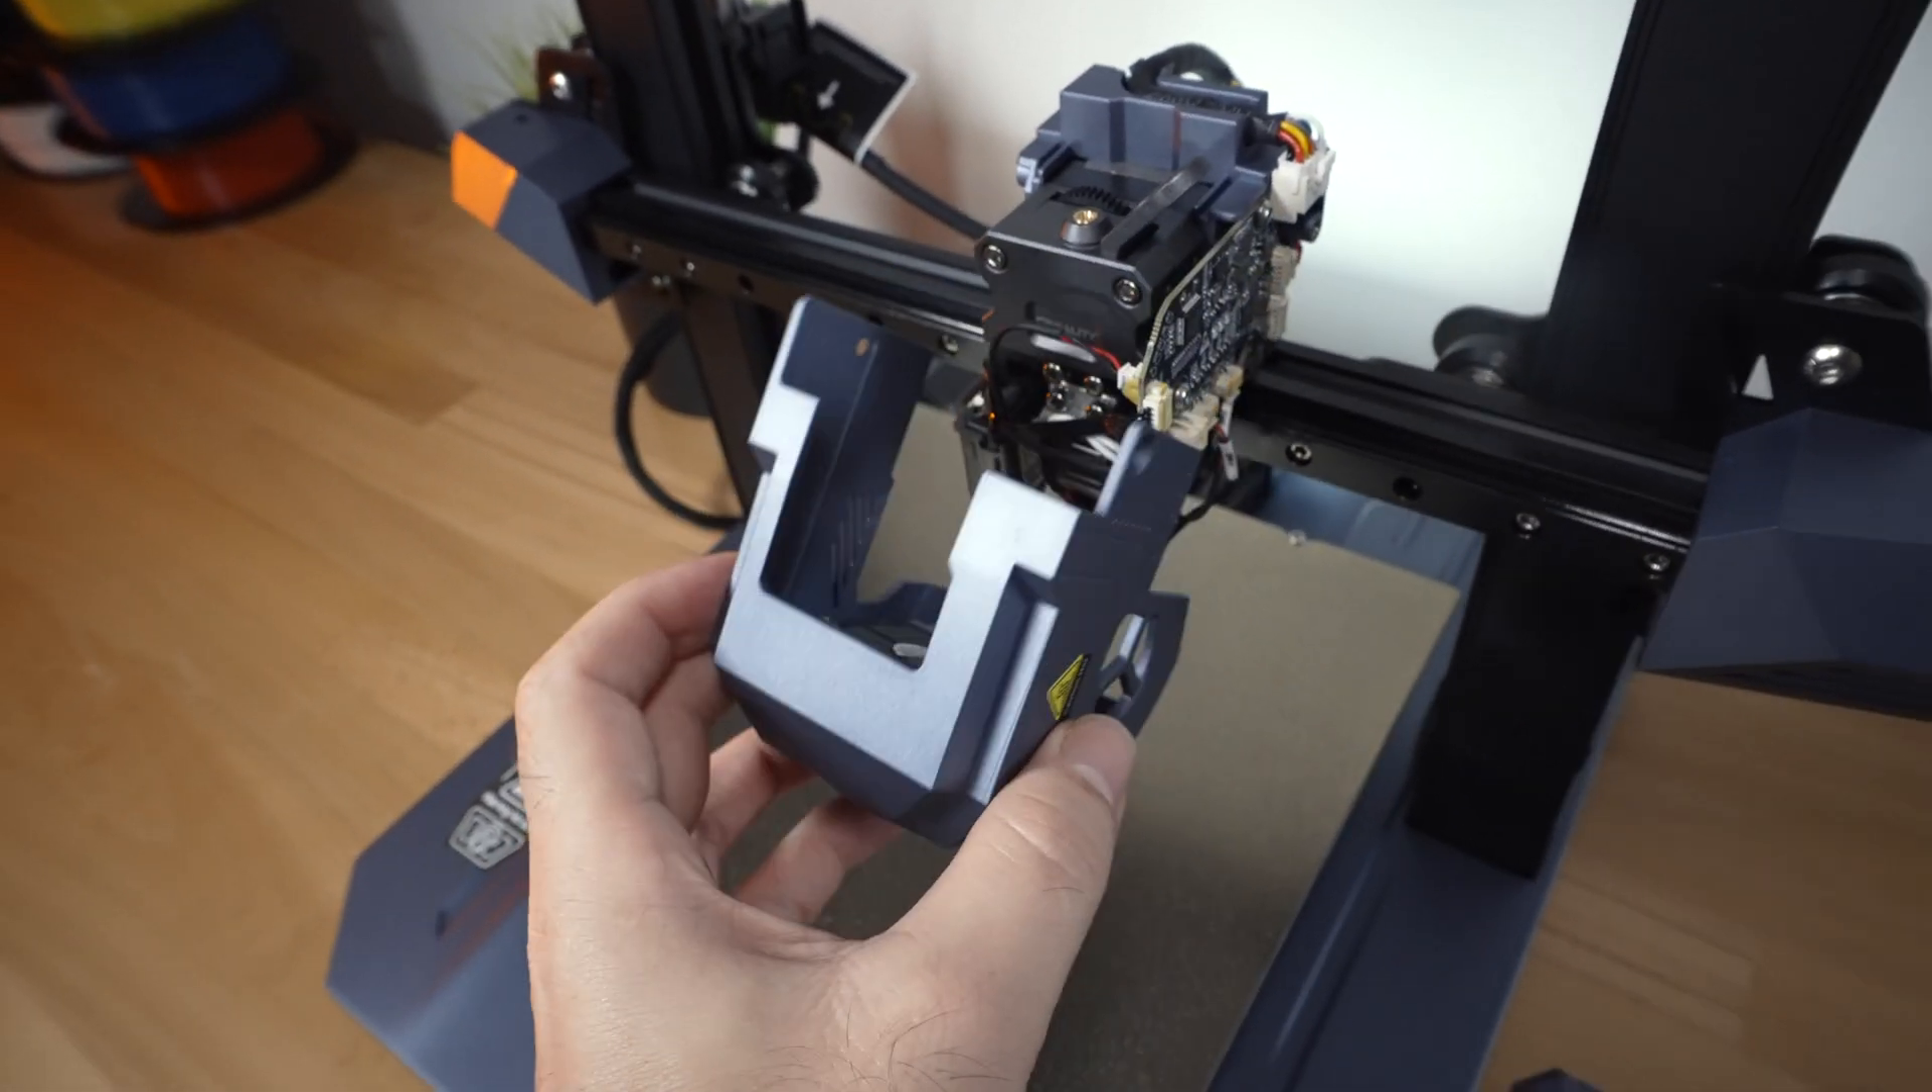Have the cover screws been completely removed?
Yes.